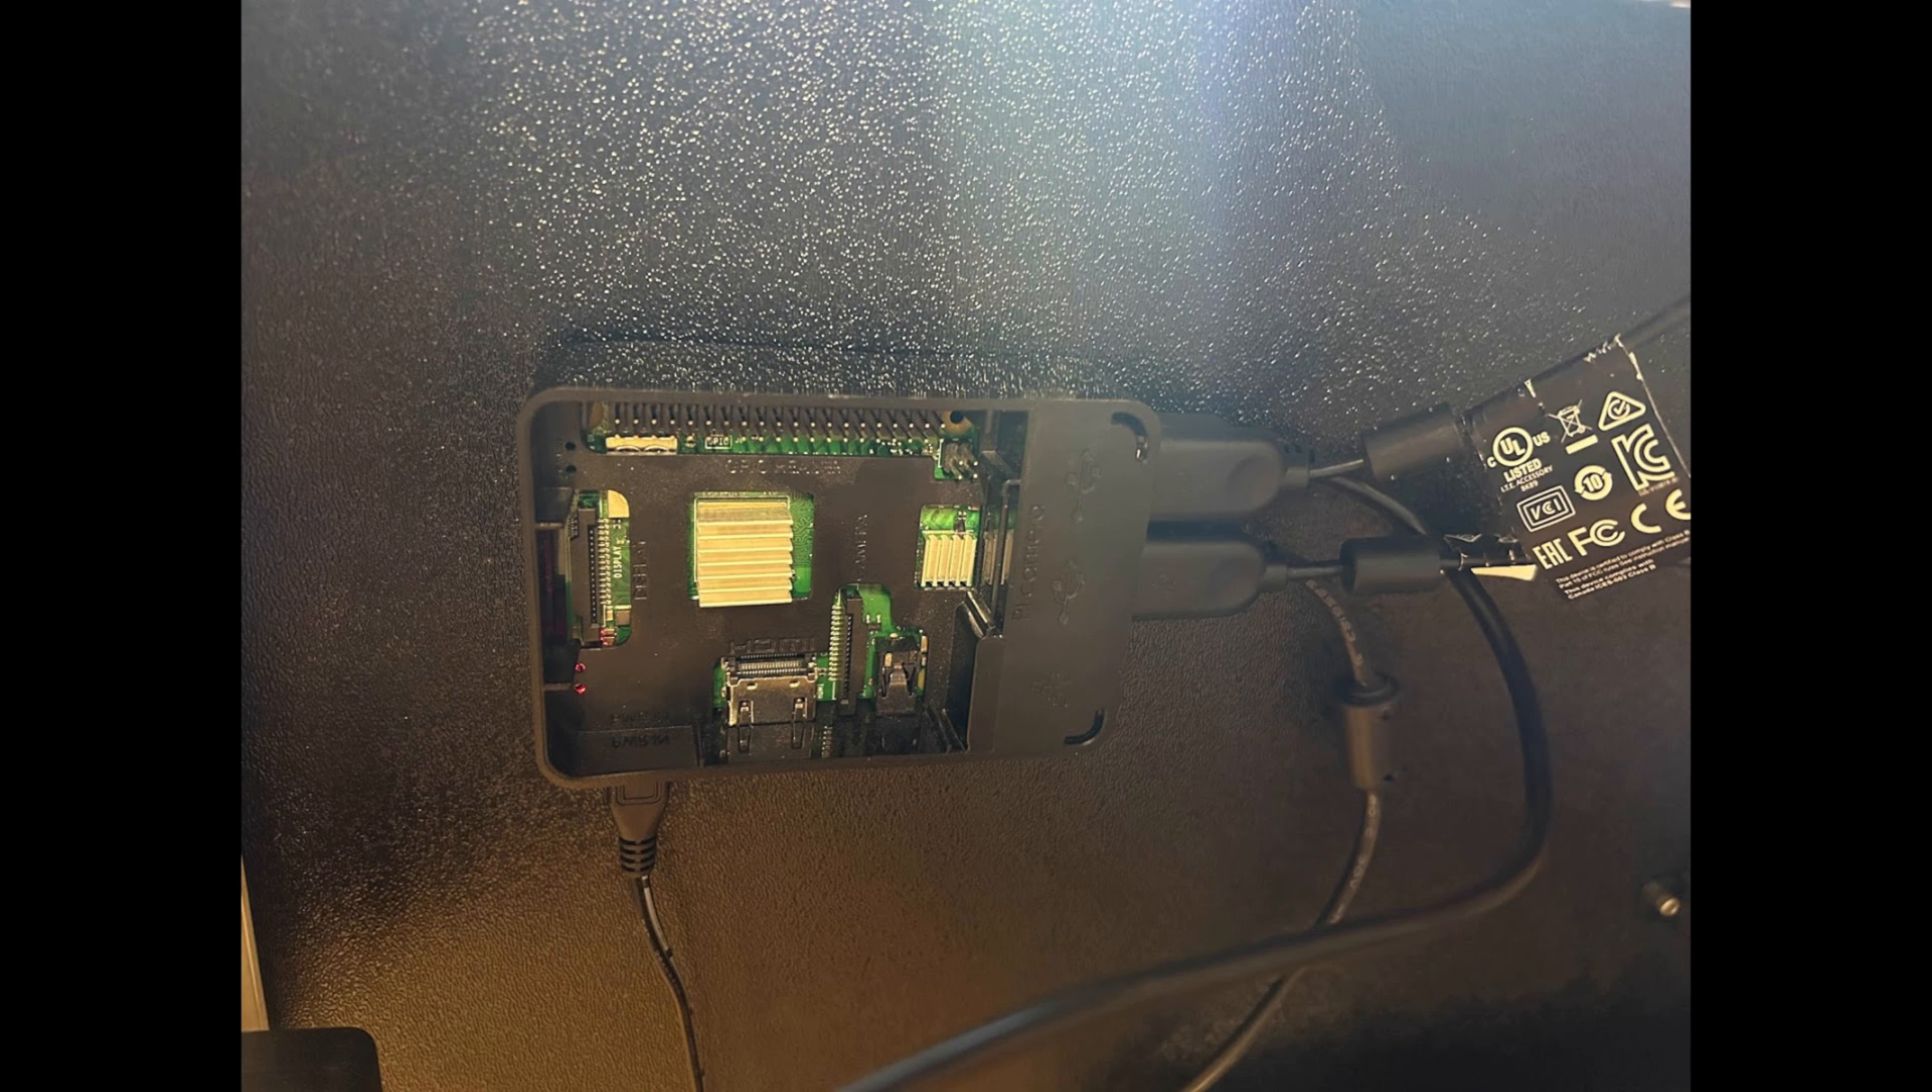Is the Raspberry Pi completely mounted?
Yes.